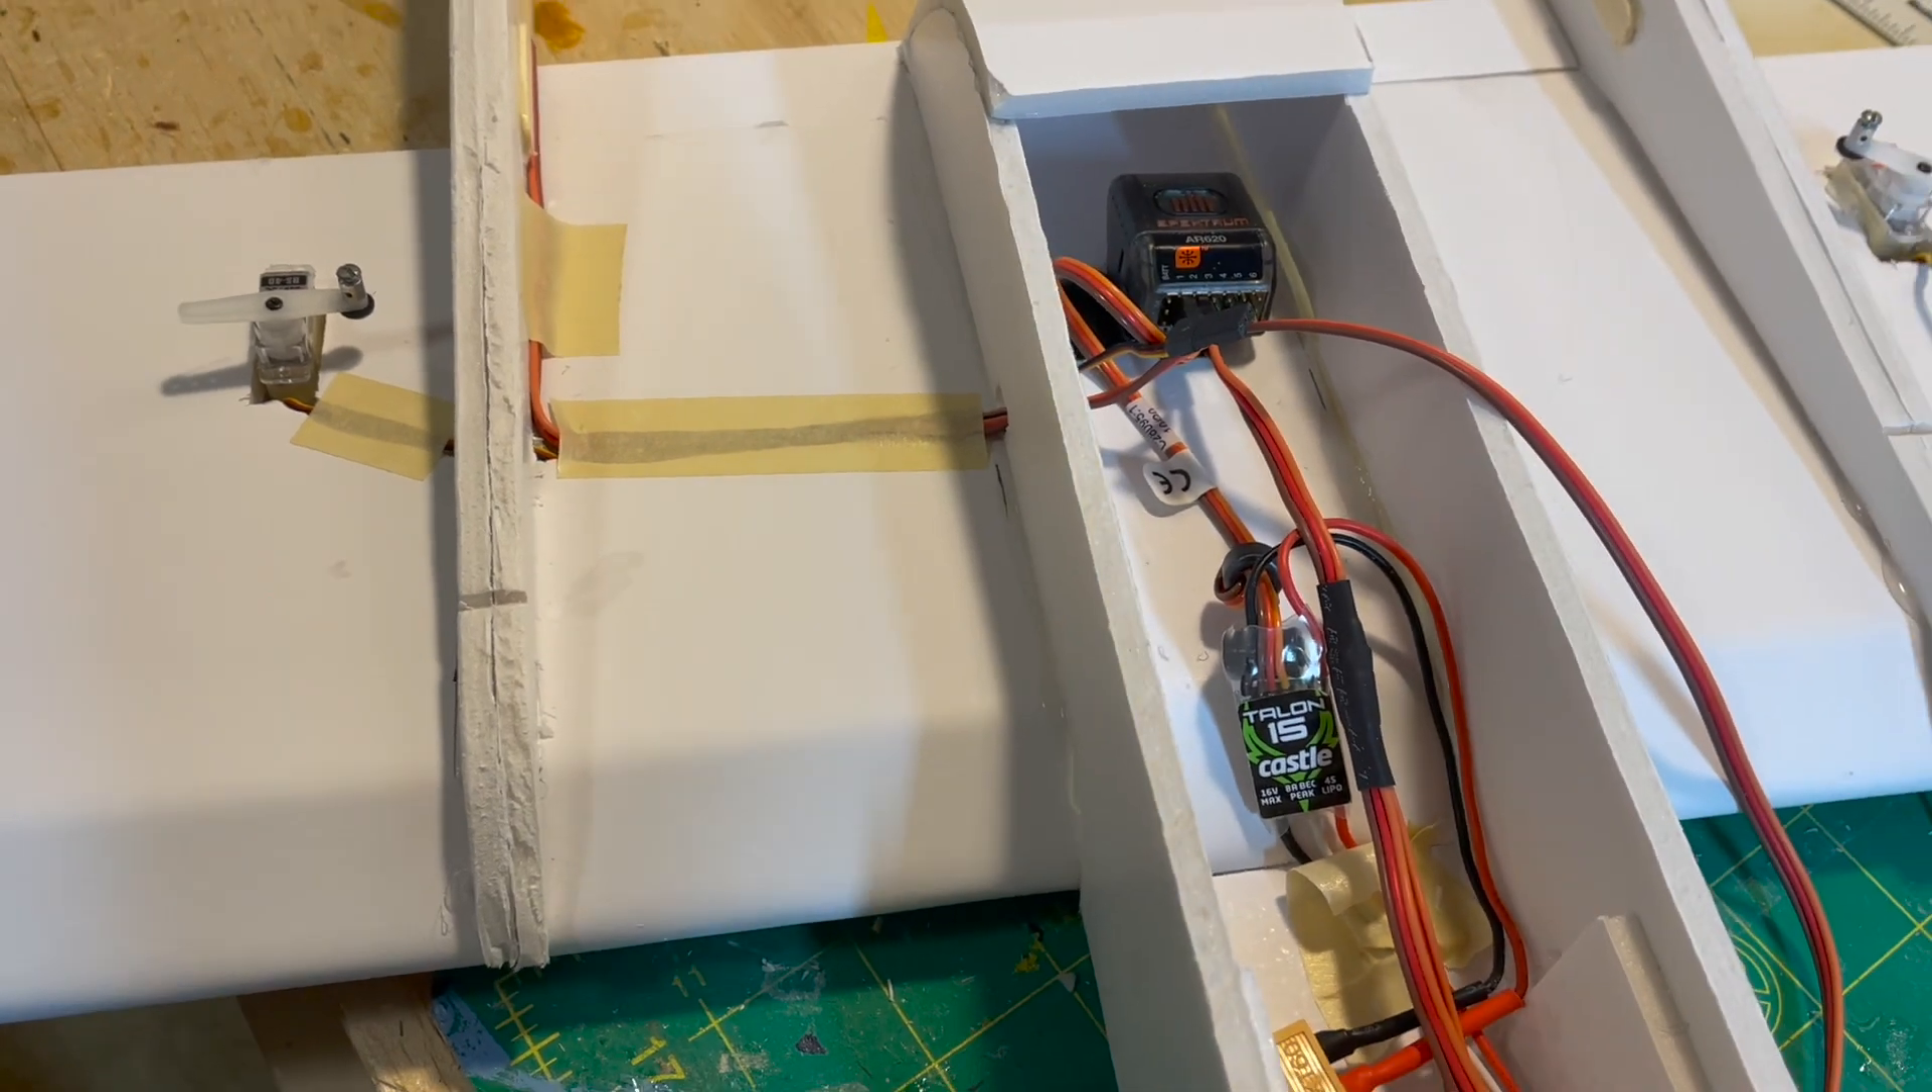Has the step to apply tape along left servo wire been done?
Yes.